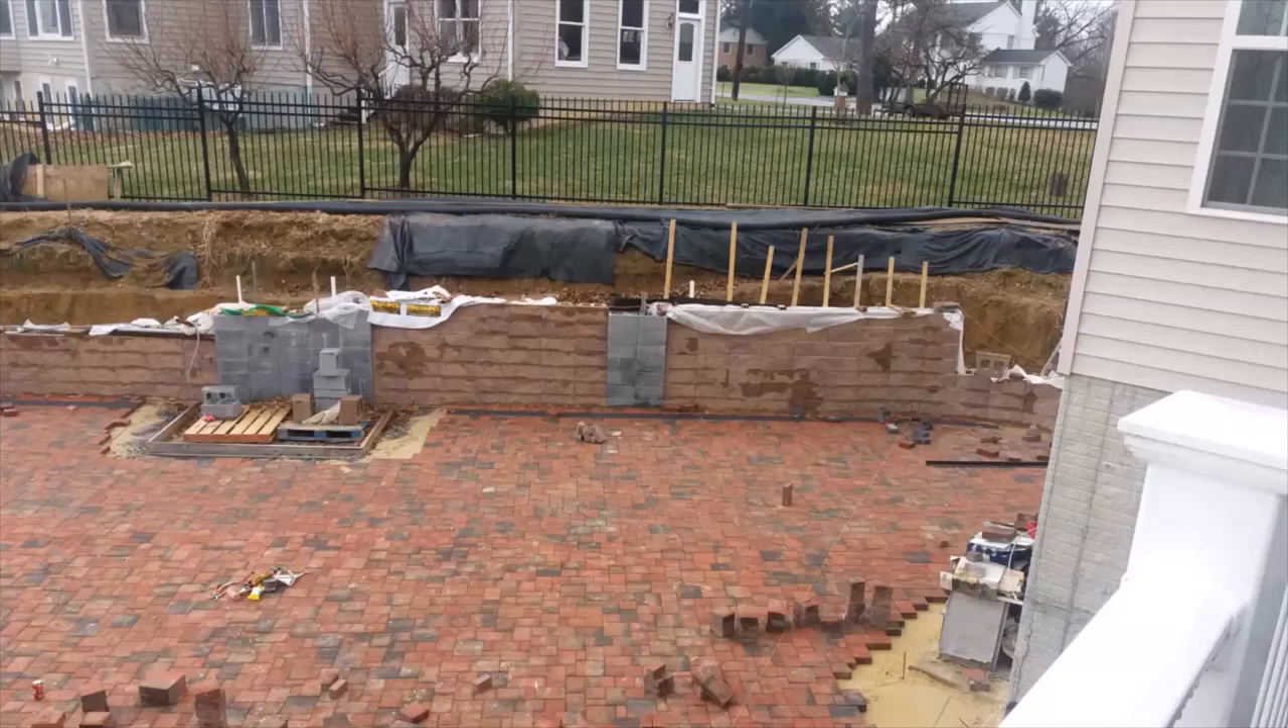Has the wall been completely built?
No.